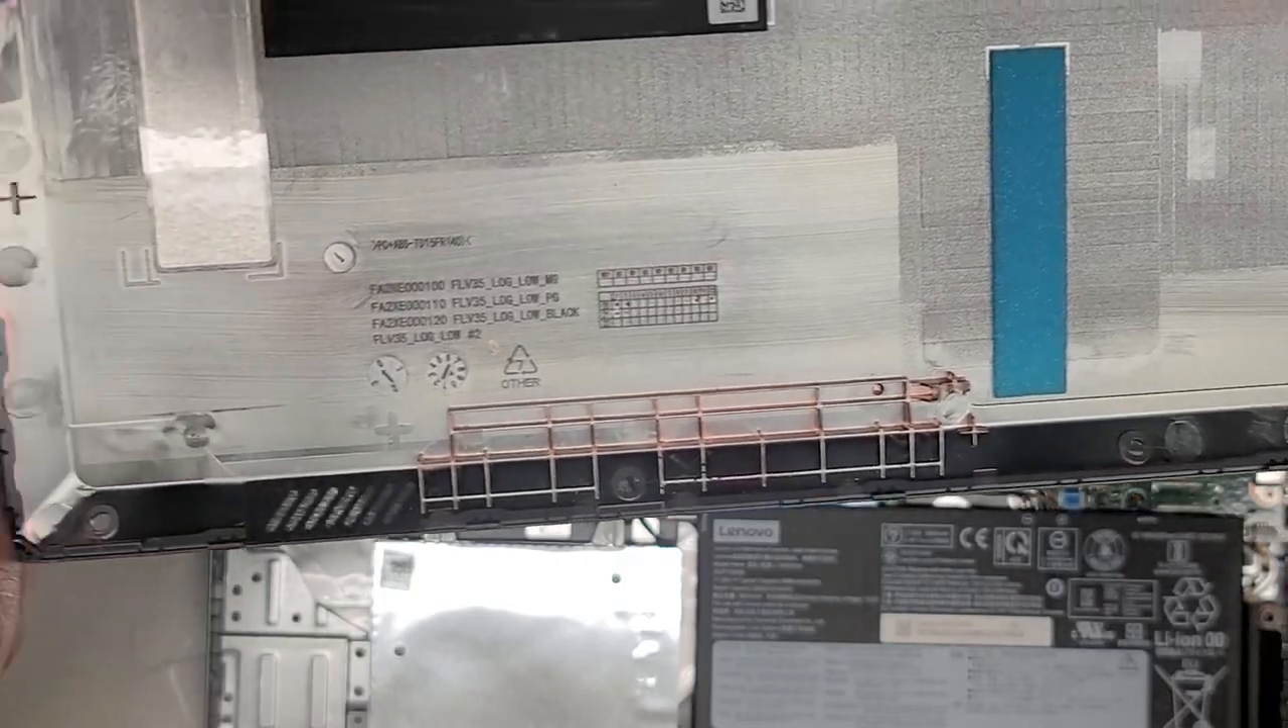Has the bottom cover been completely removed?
Yes.